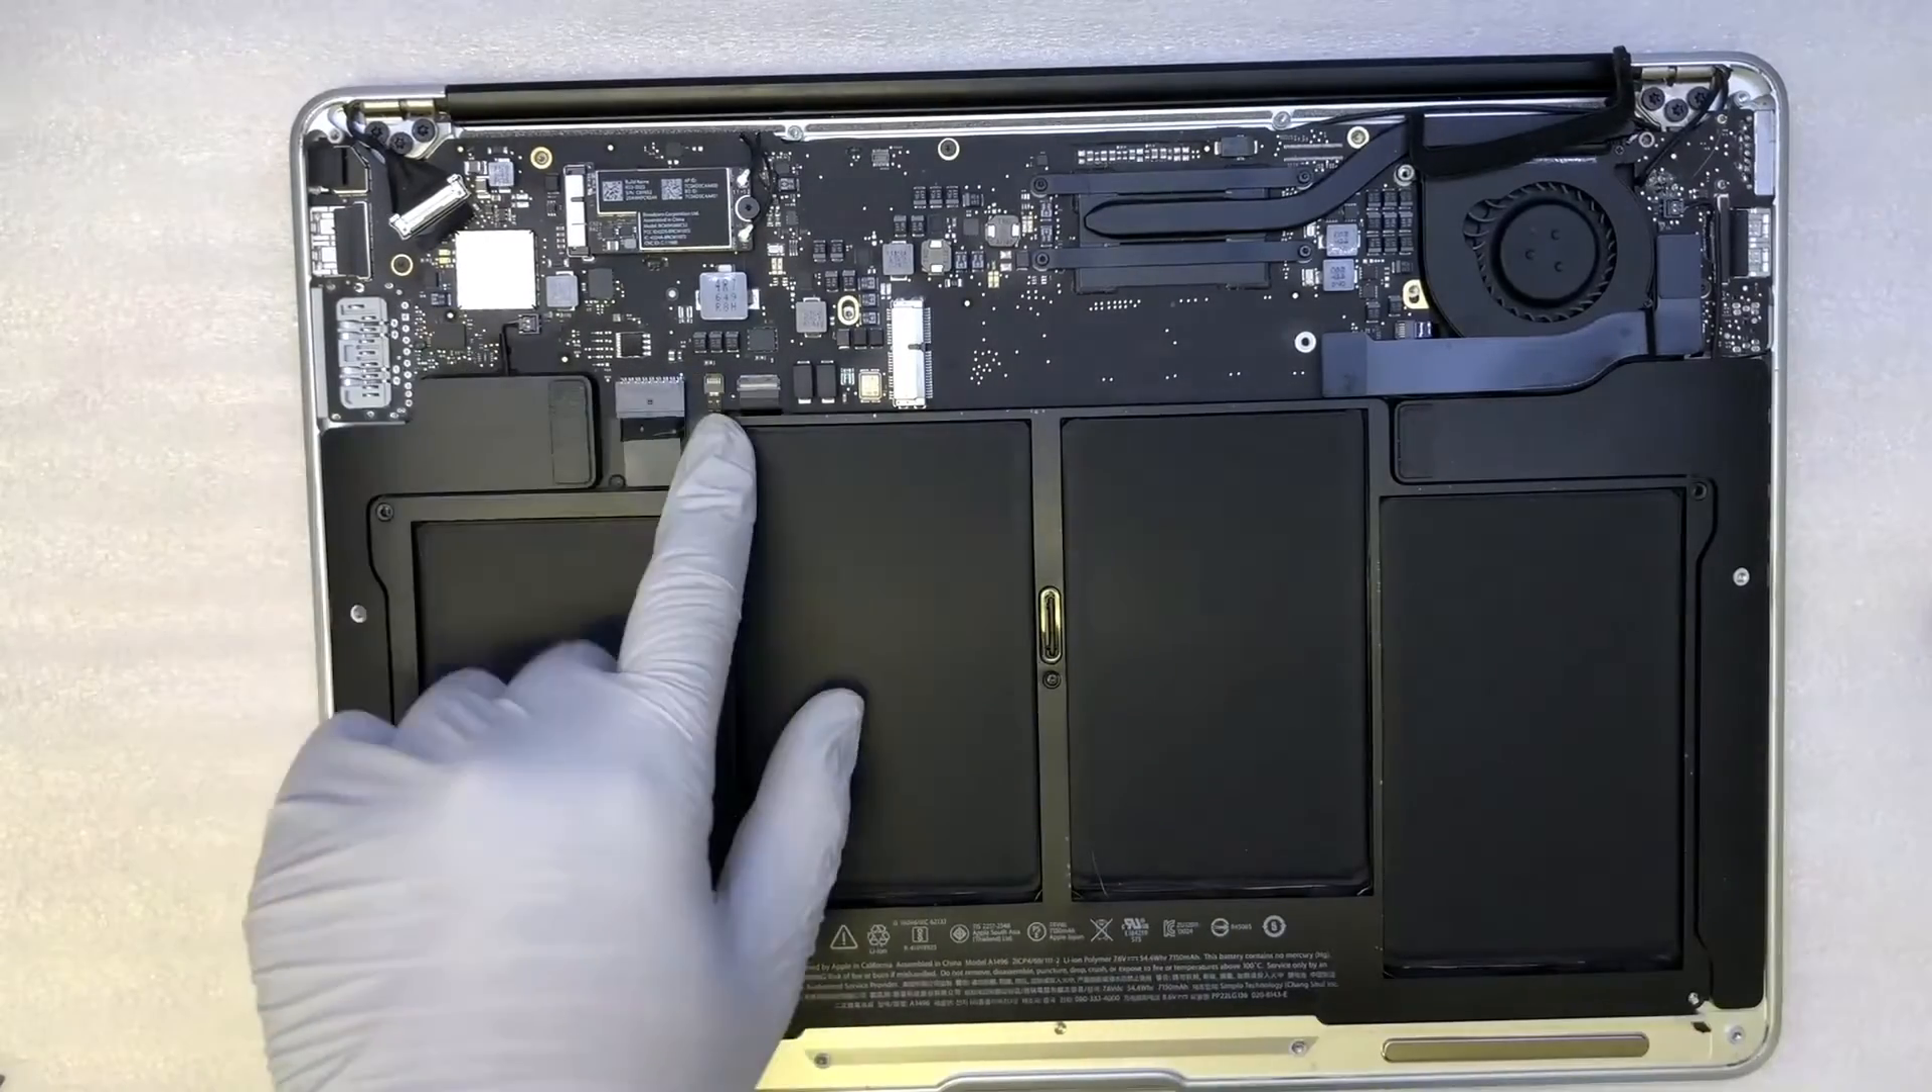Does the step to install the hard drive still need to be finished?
Yes.